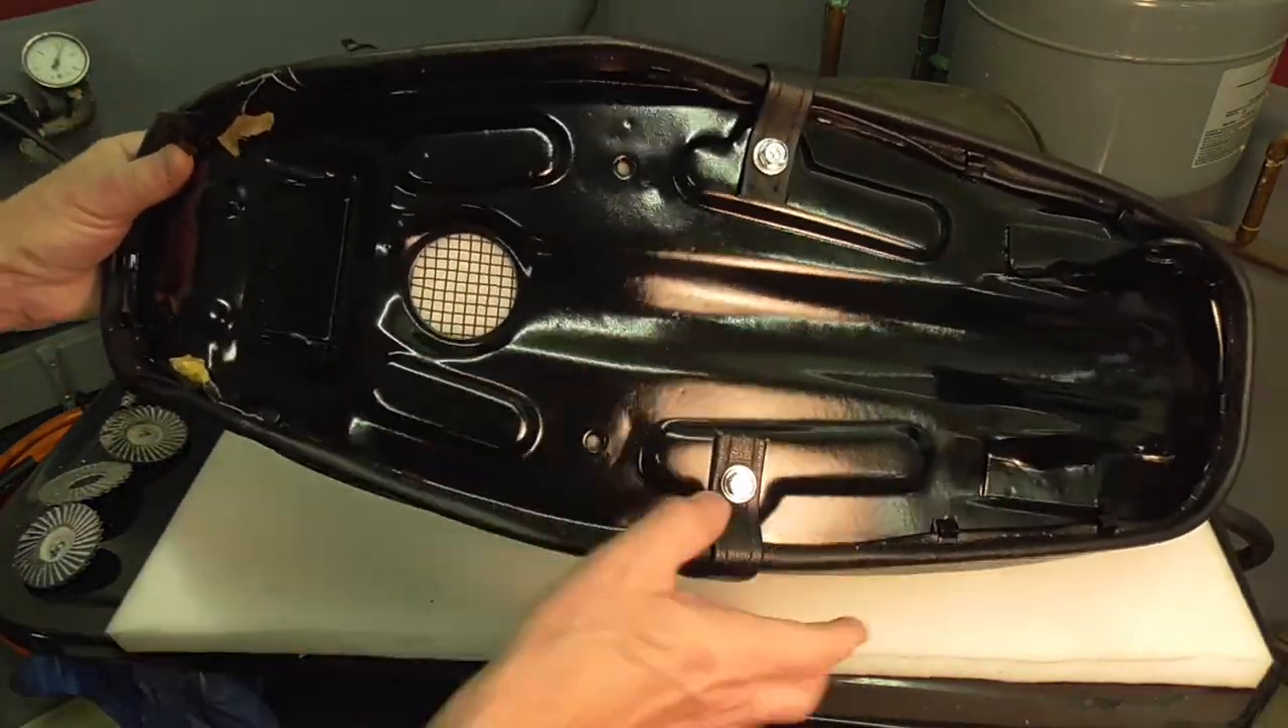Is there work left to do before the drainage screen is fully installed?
No.